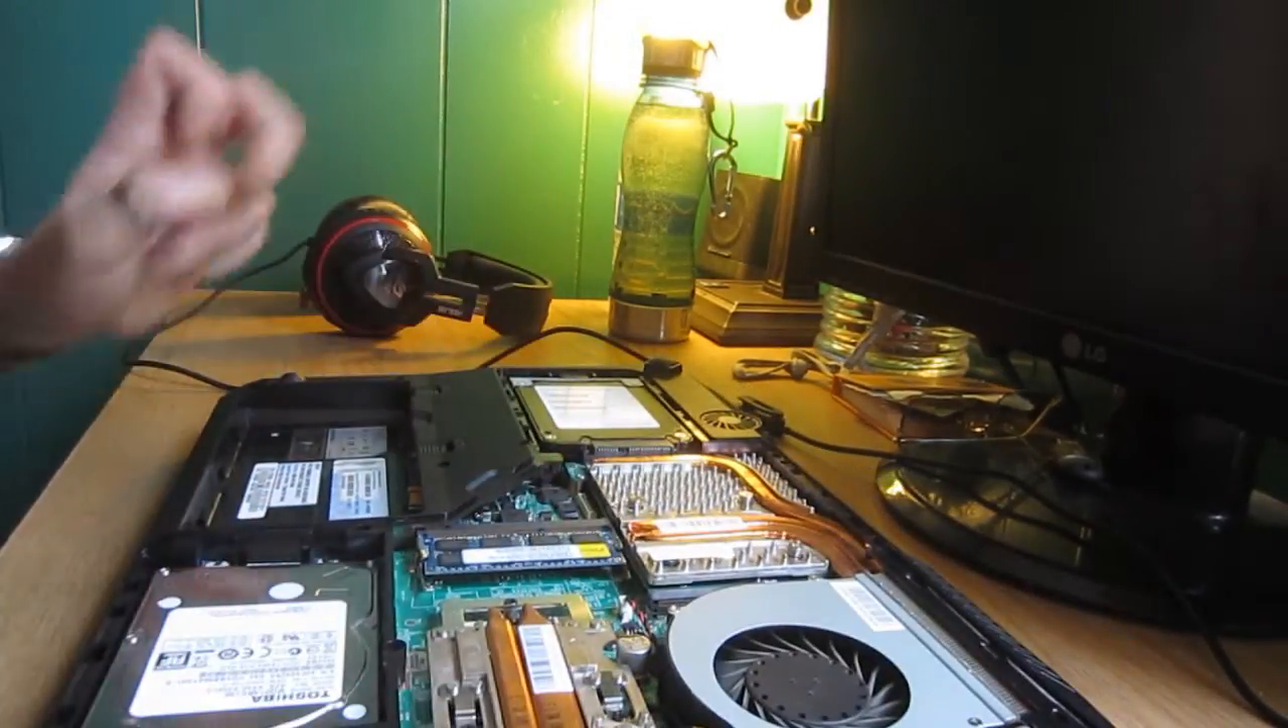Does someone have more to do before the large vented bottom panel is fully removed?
No.